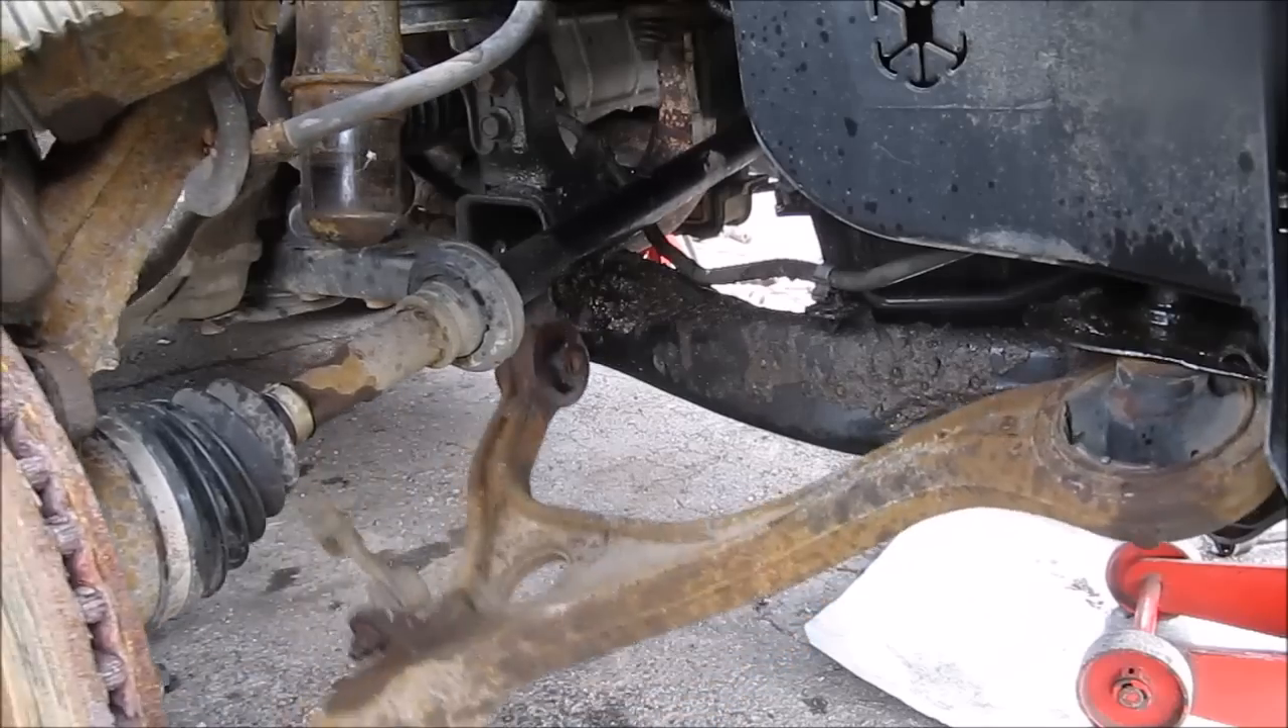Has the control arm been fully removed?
No.